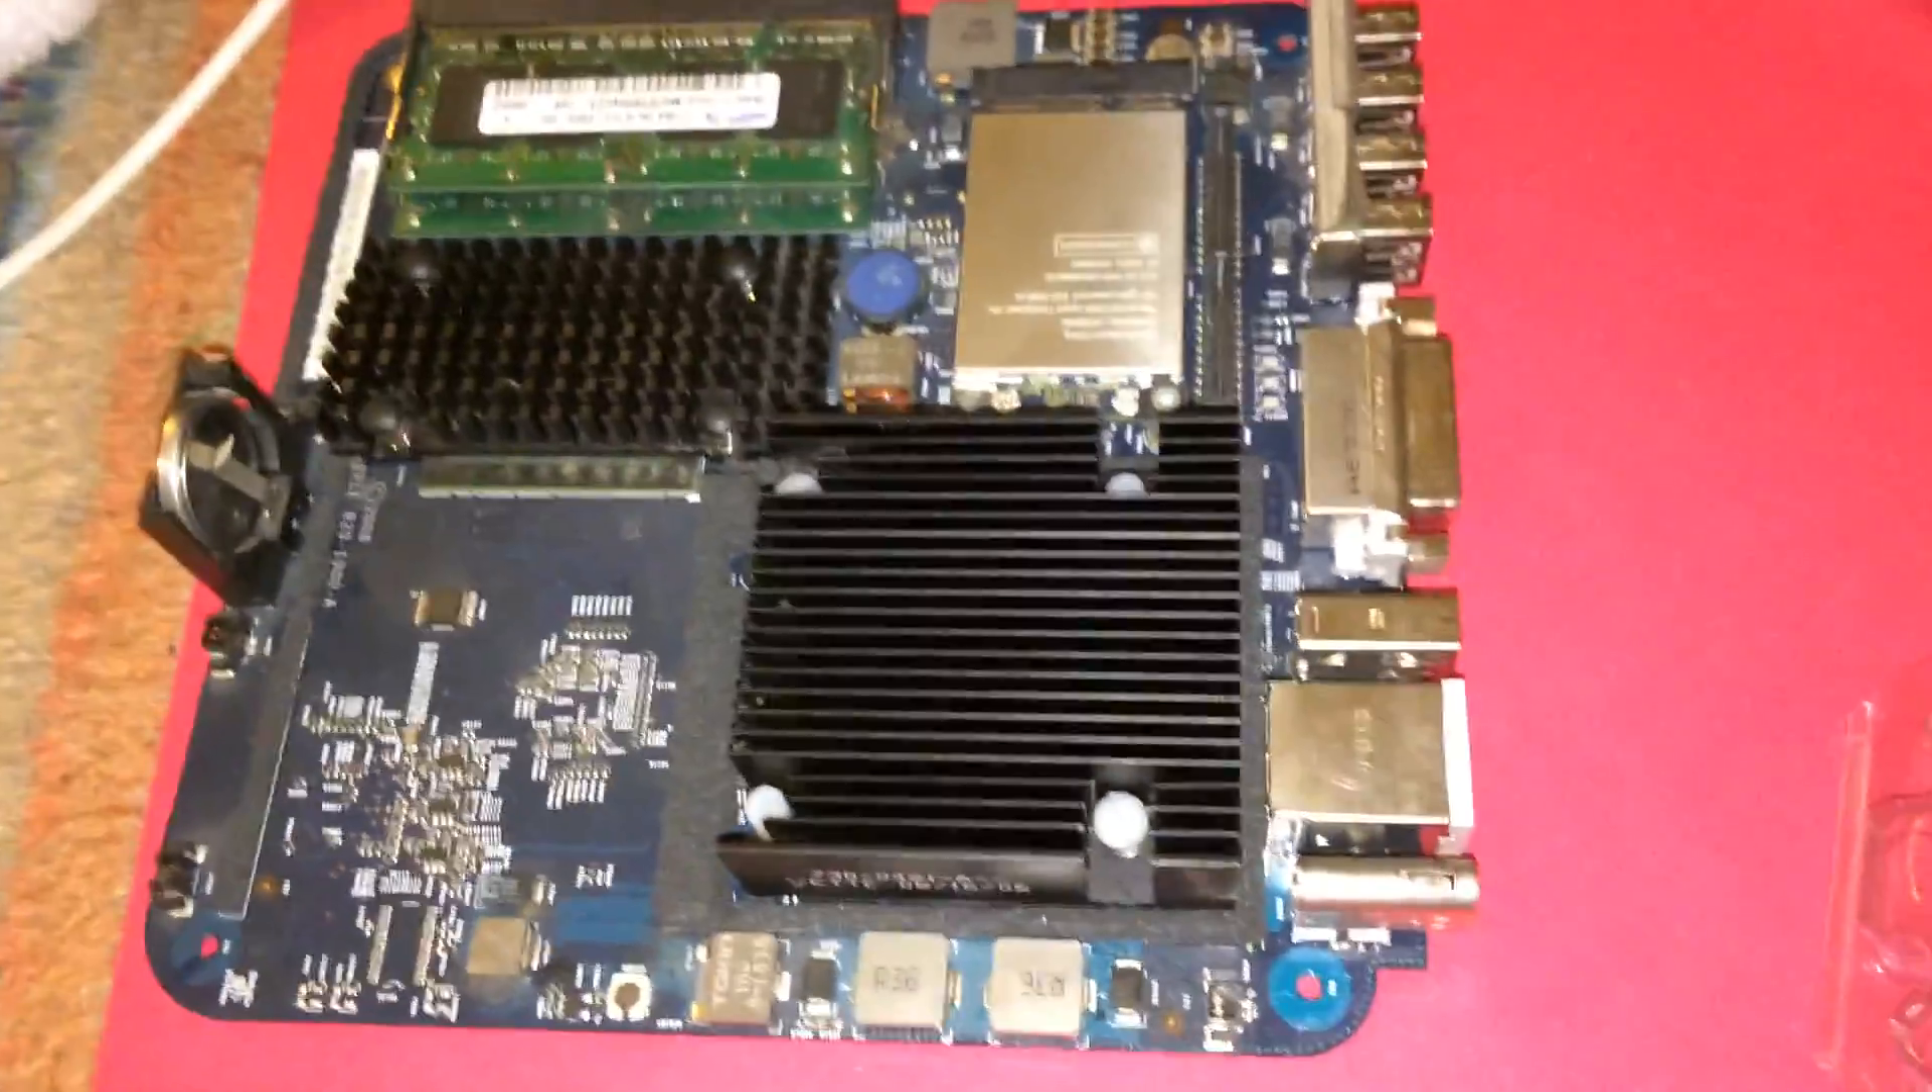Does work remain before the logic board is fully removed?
No.